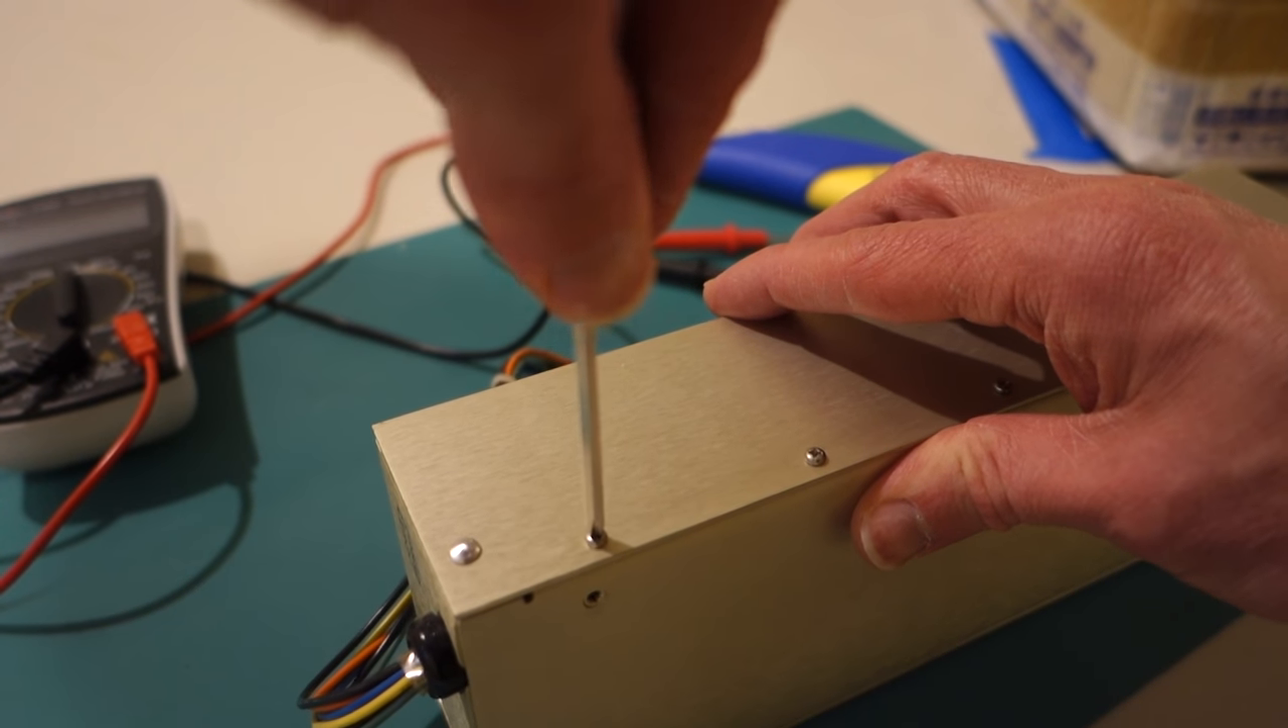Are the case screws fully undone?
No.